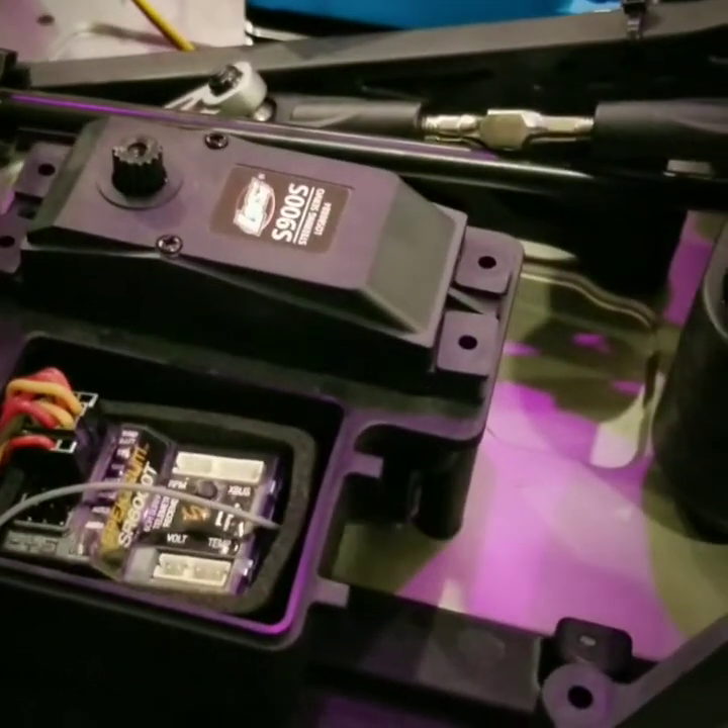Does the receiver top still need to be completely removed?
No.